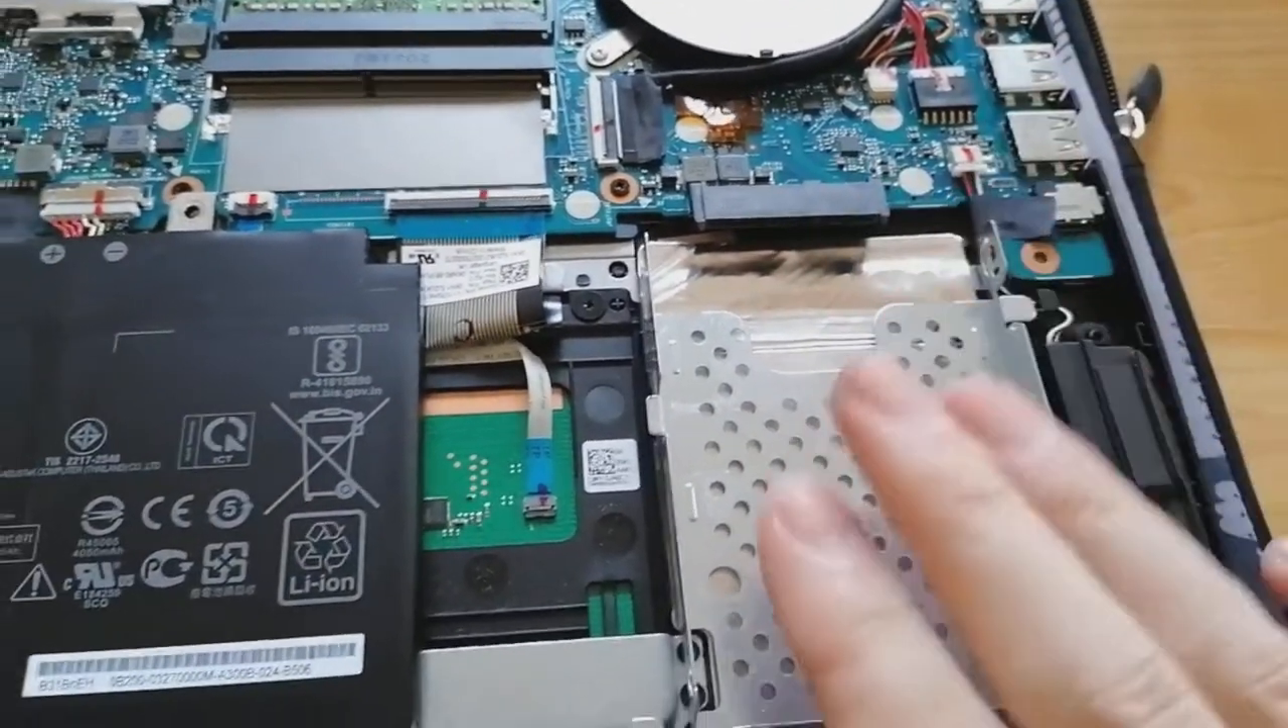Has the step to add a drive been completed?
No.